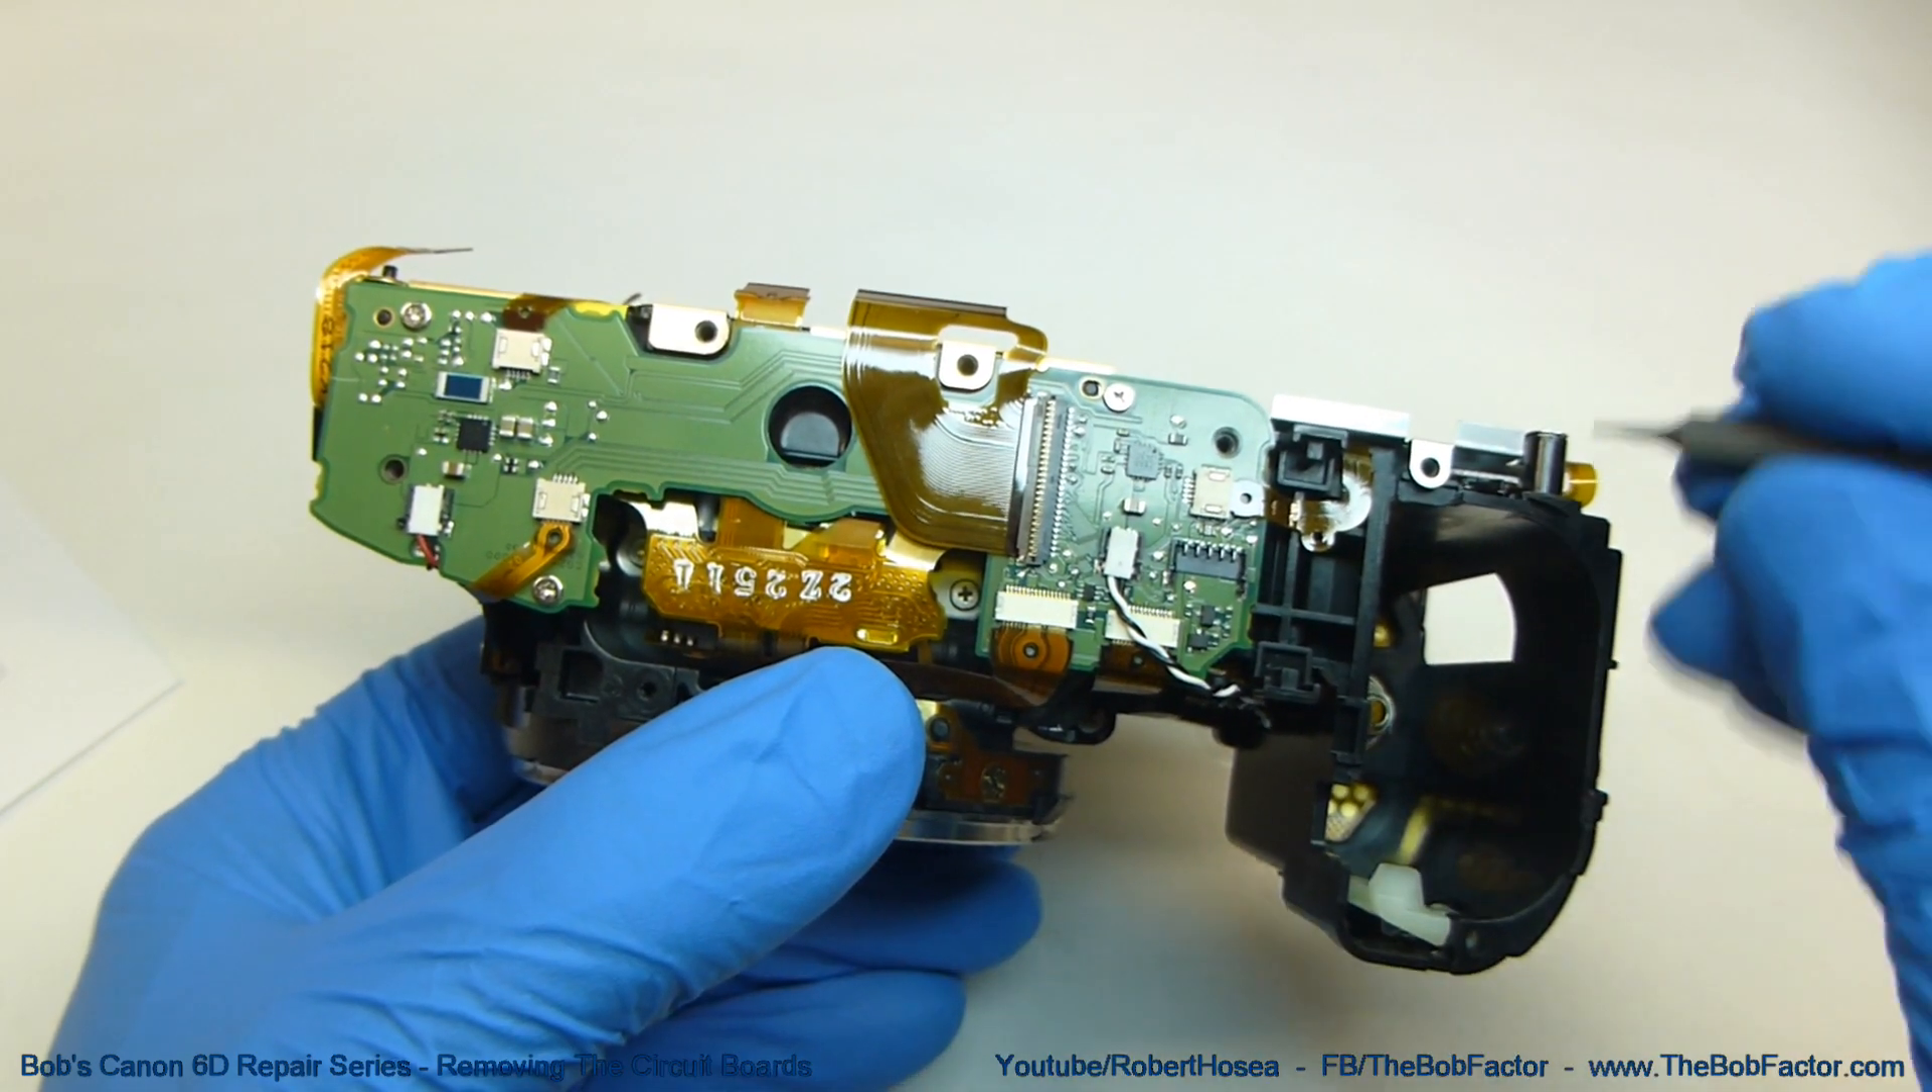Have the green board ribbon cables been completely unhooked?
No.